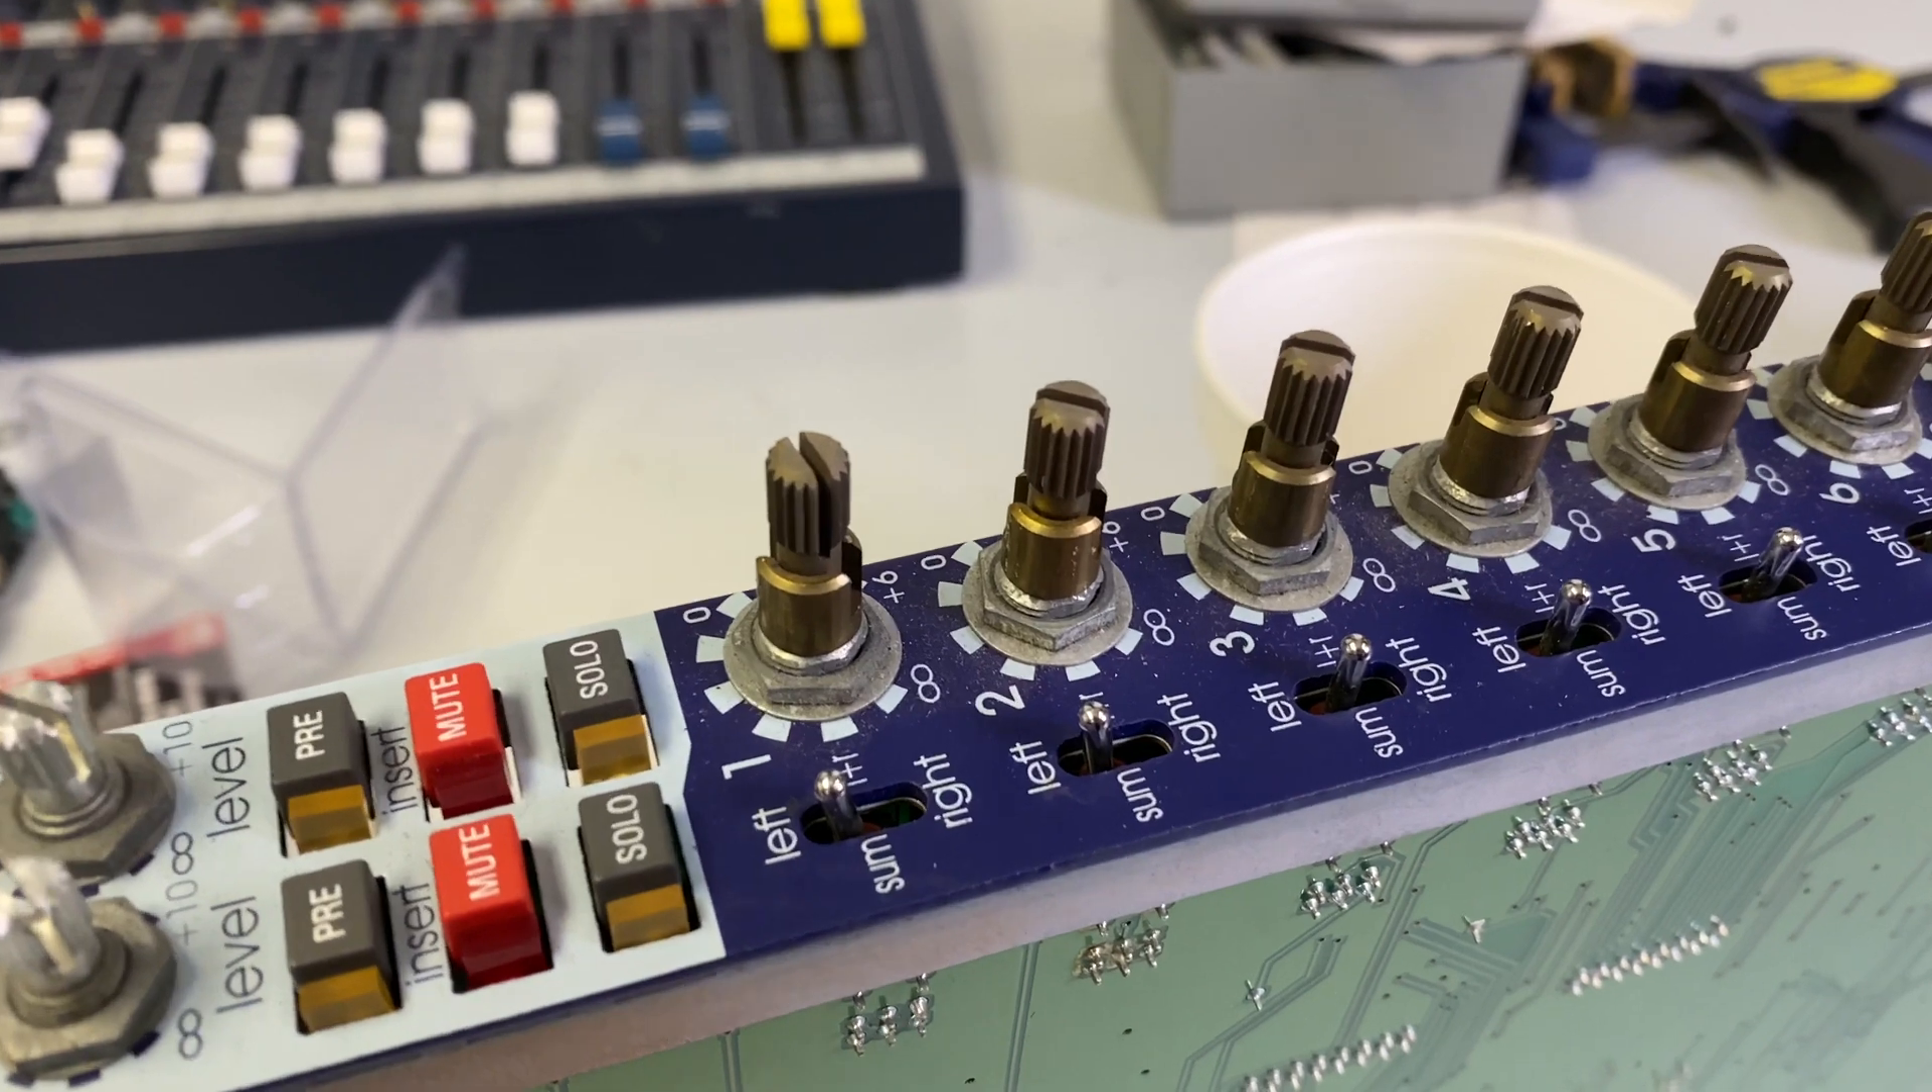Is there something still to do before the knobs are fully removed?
No.